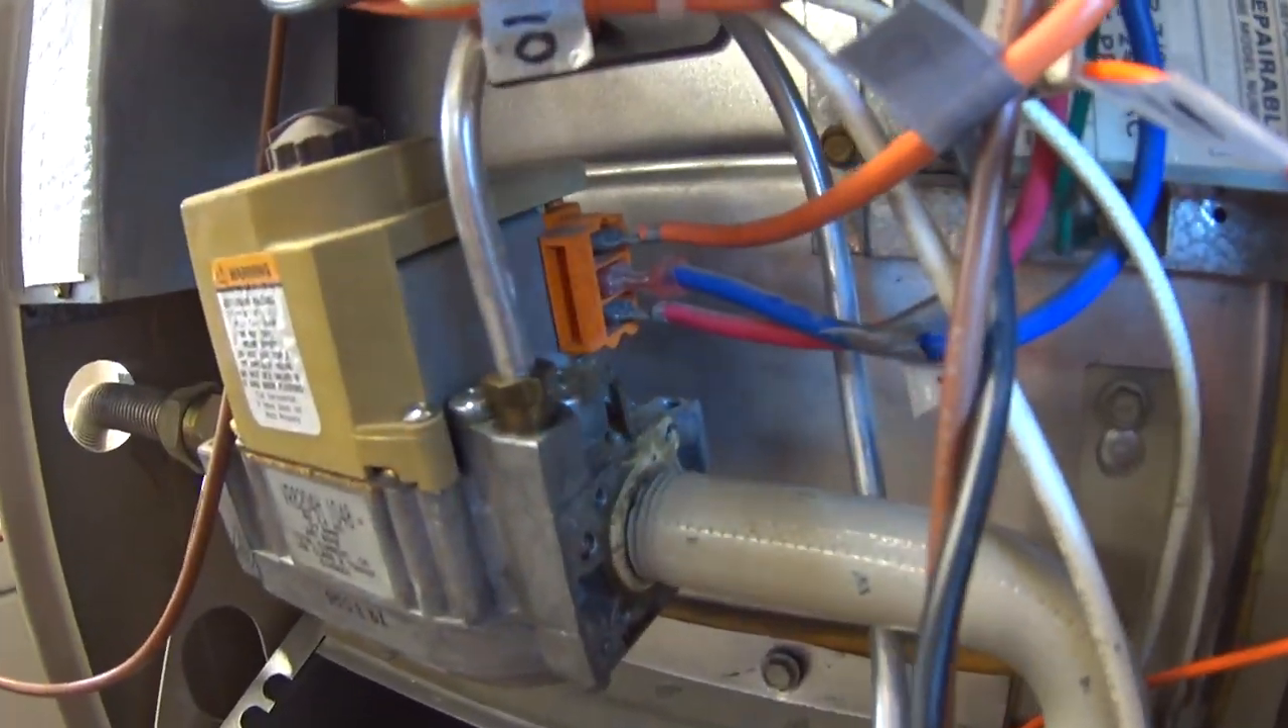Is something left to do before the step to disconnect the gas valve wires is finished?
Yes.